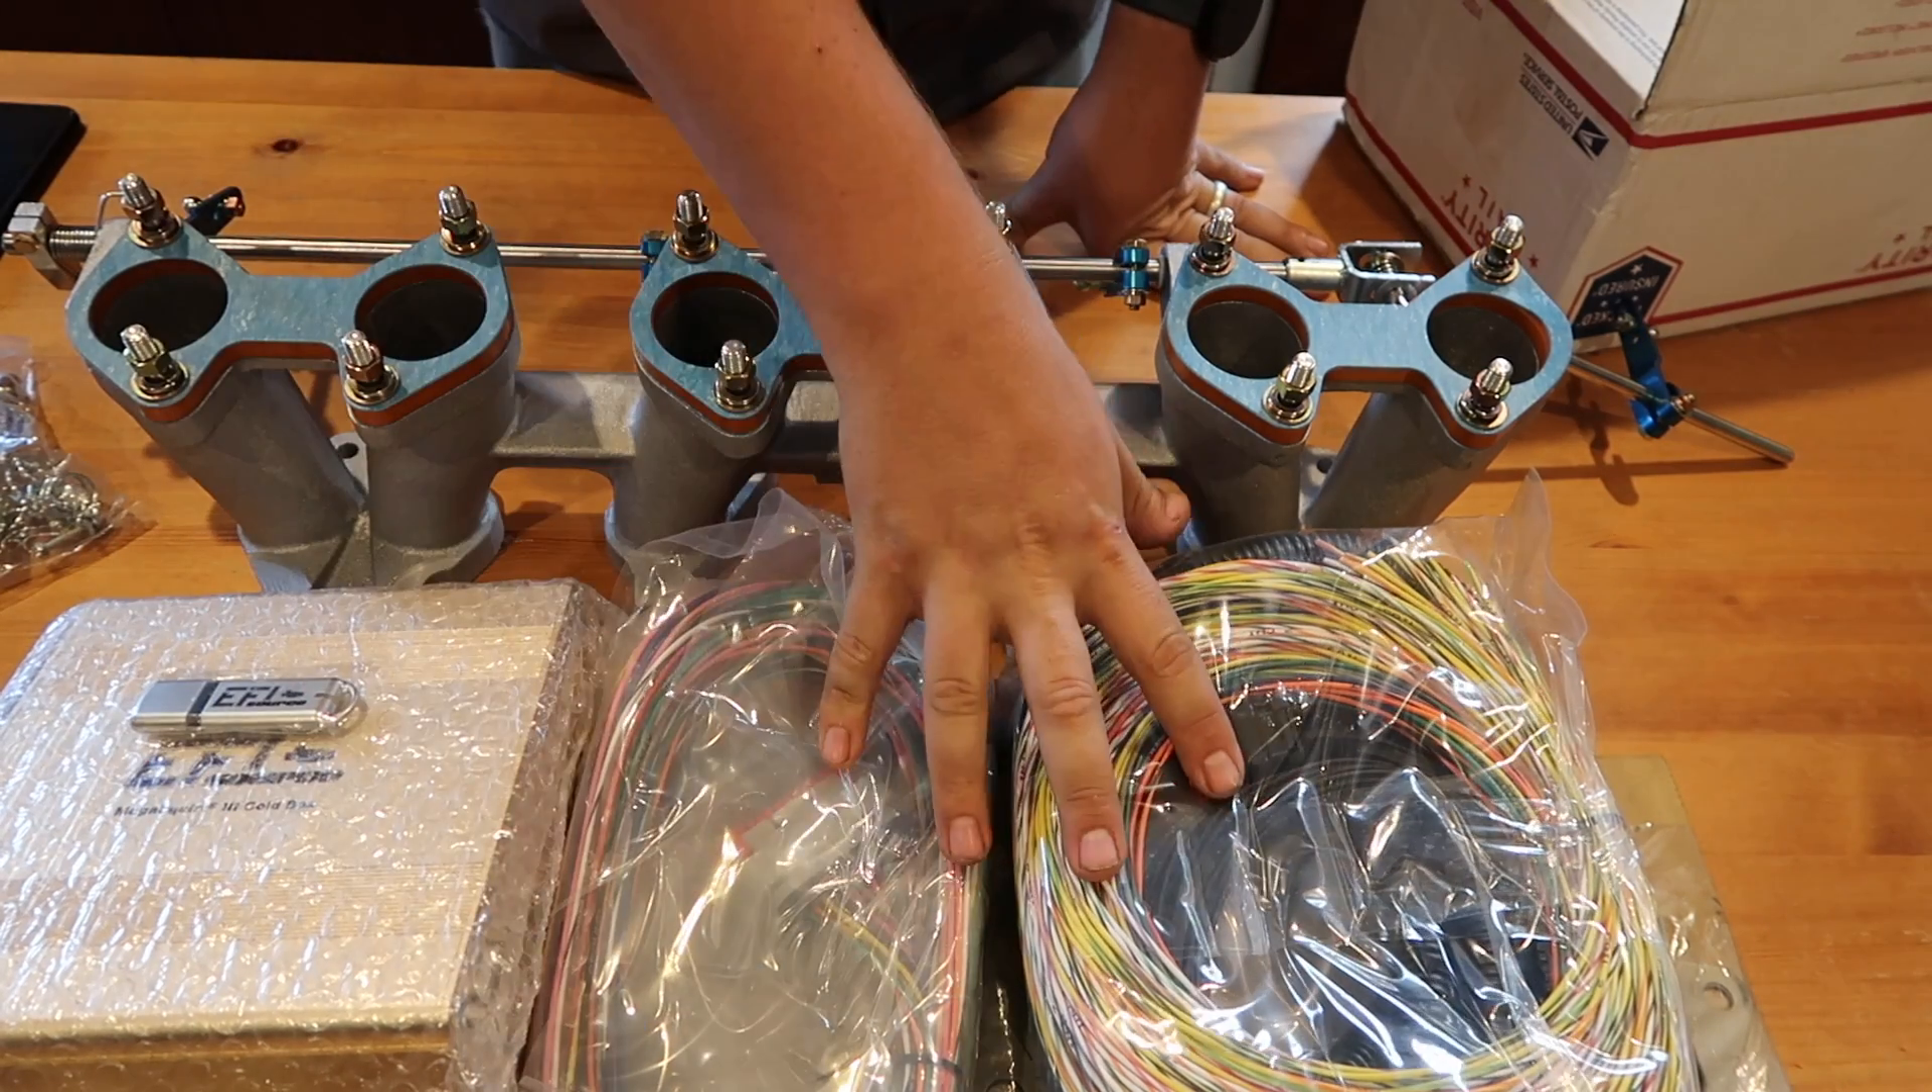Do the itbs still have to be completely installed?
Yes.